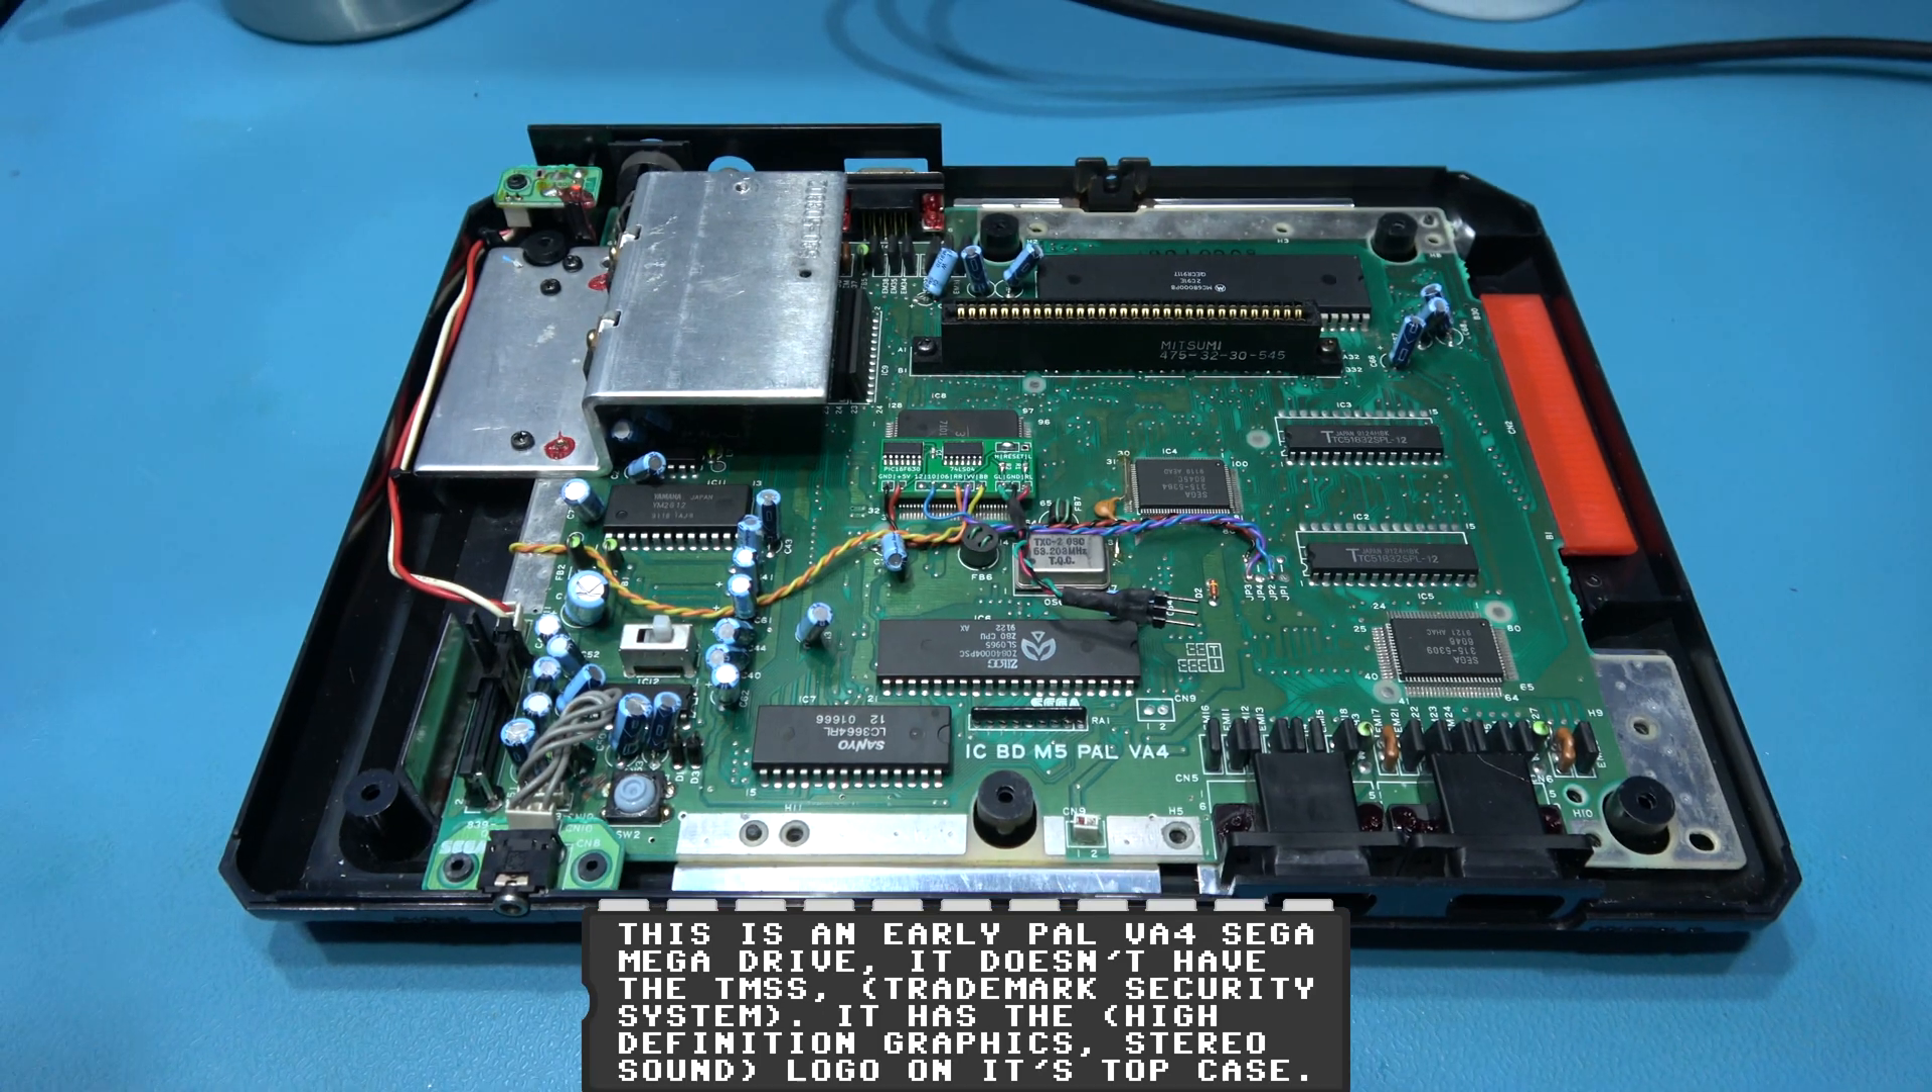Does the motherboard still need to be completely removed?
Yes.